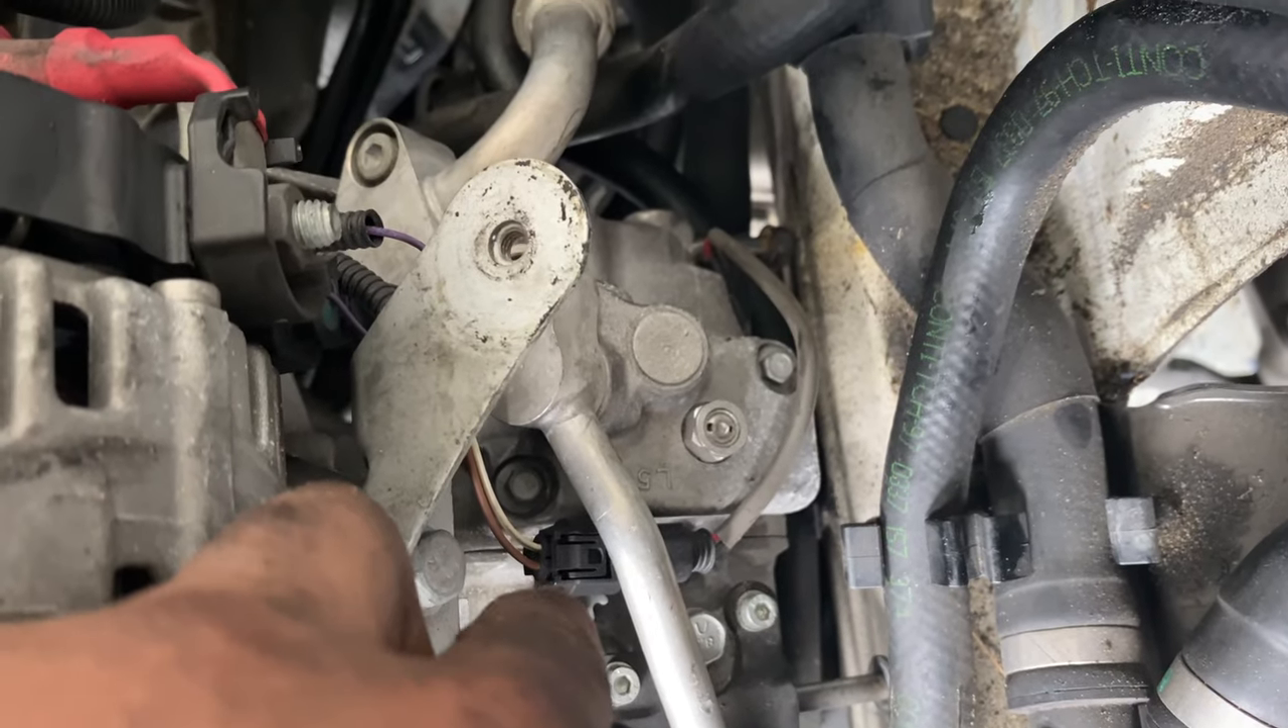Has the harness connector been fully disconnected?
No.